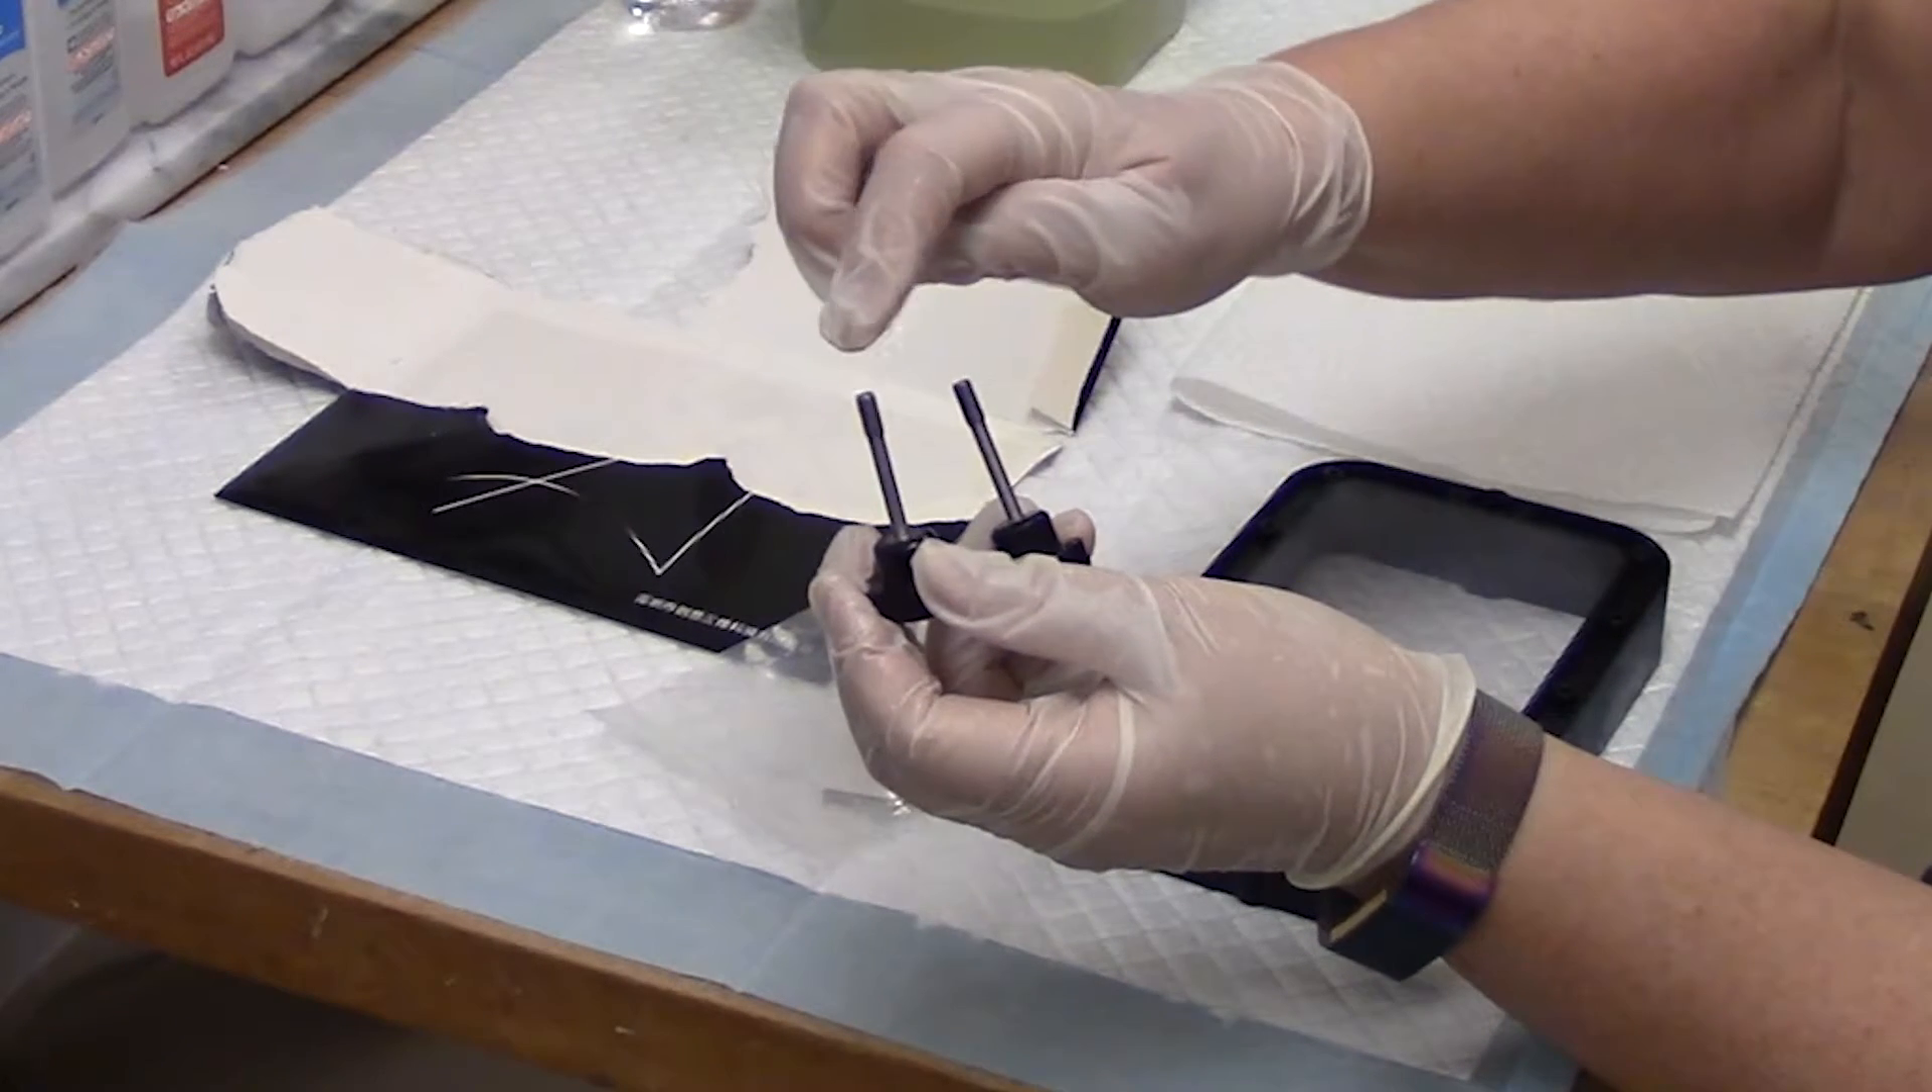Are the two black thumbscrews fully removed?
Yes.